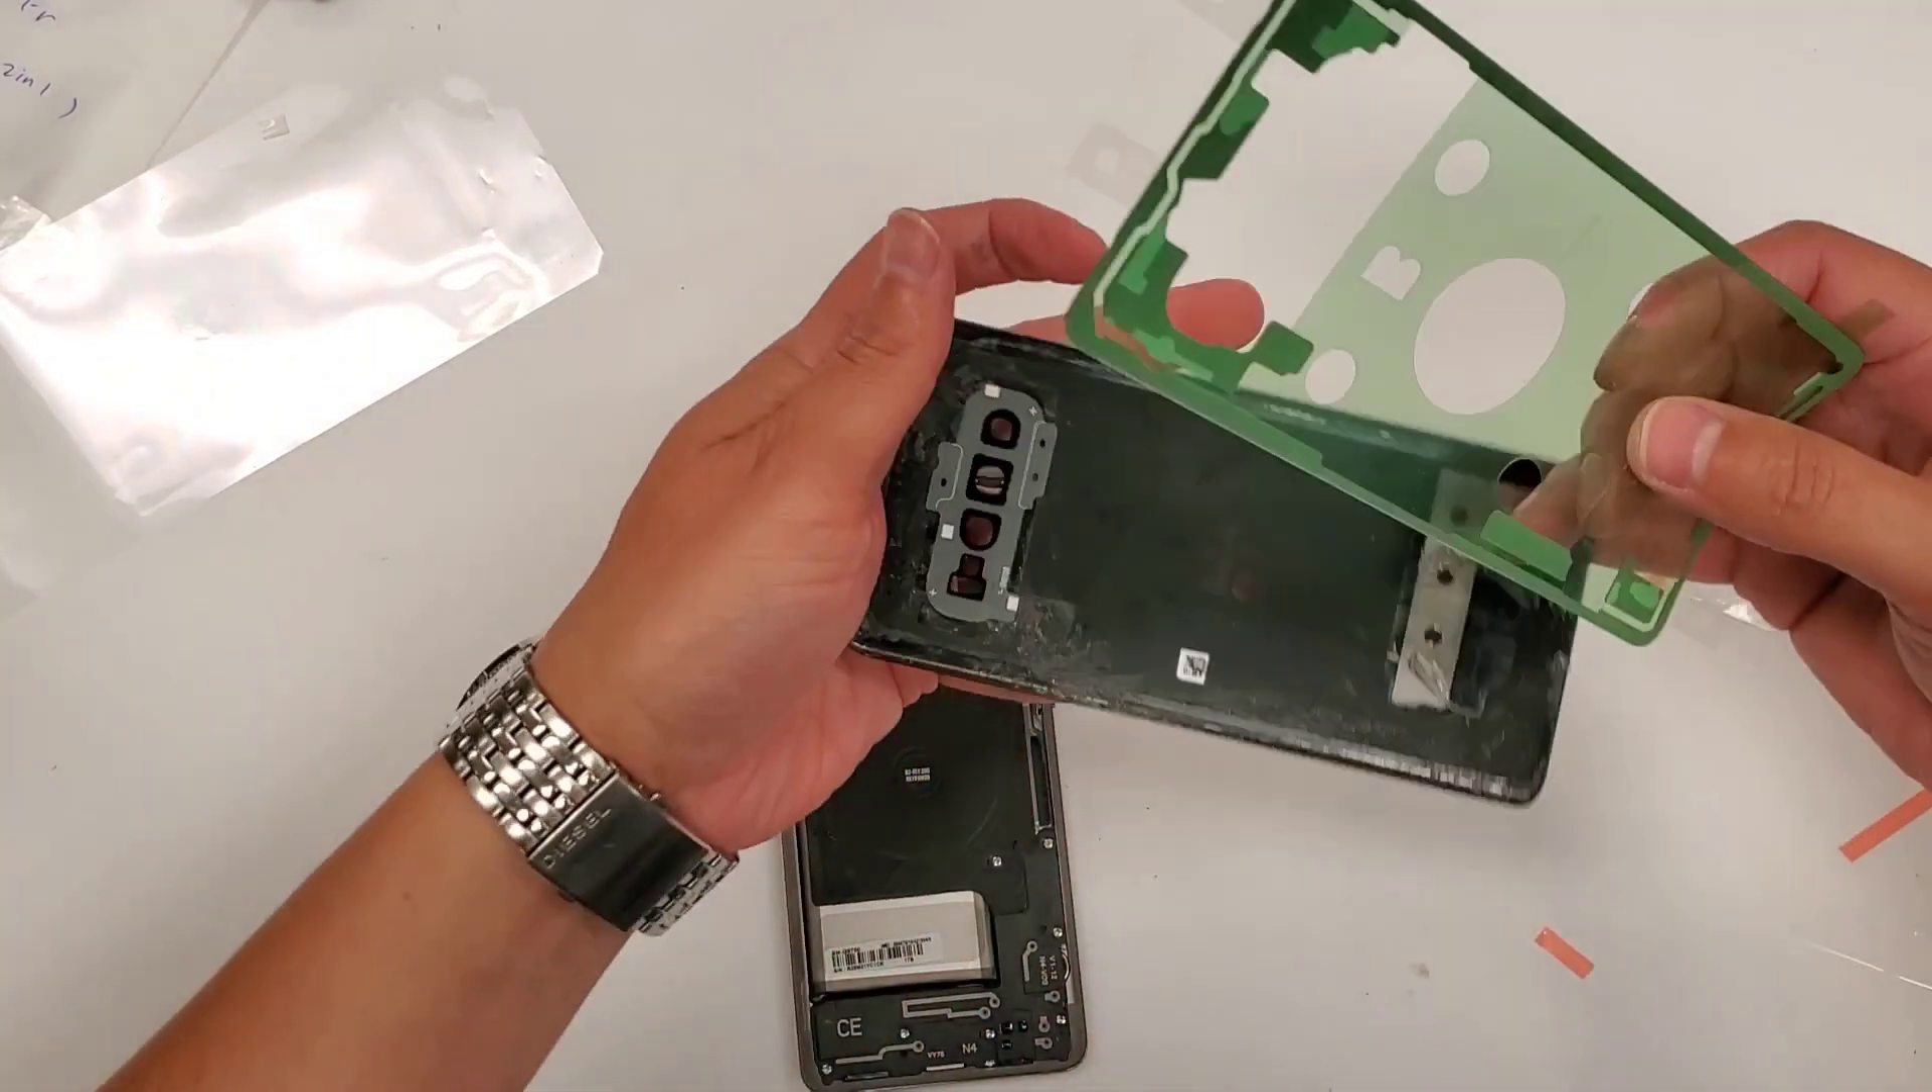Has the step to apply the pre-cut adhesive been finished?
No.